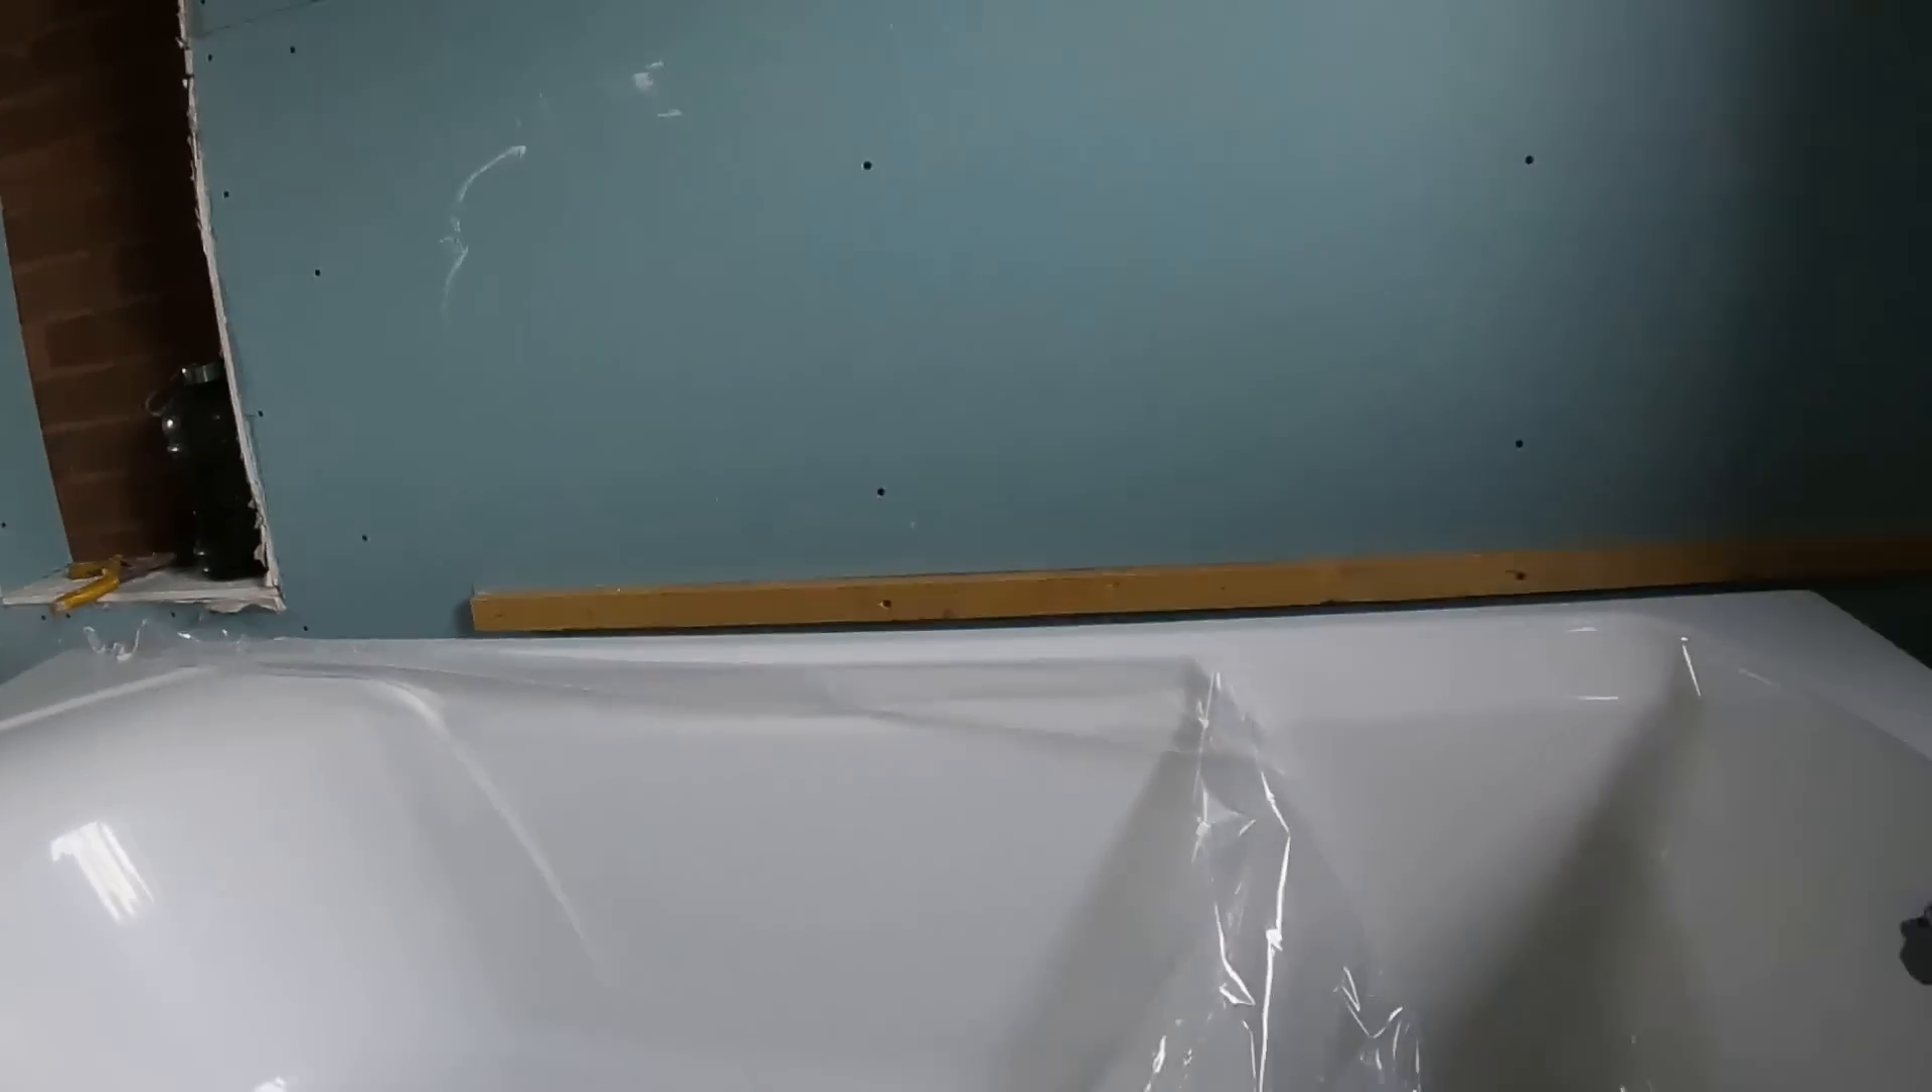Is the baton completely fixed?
Yes.